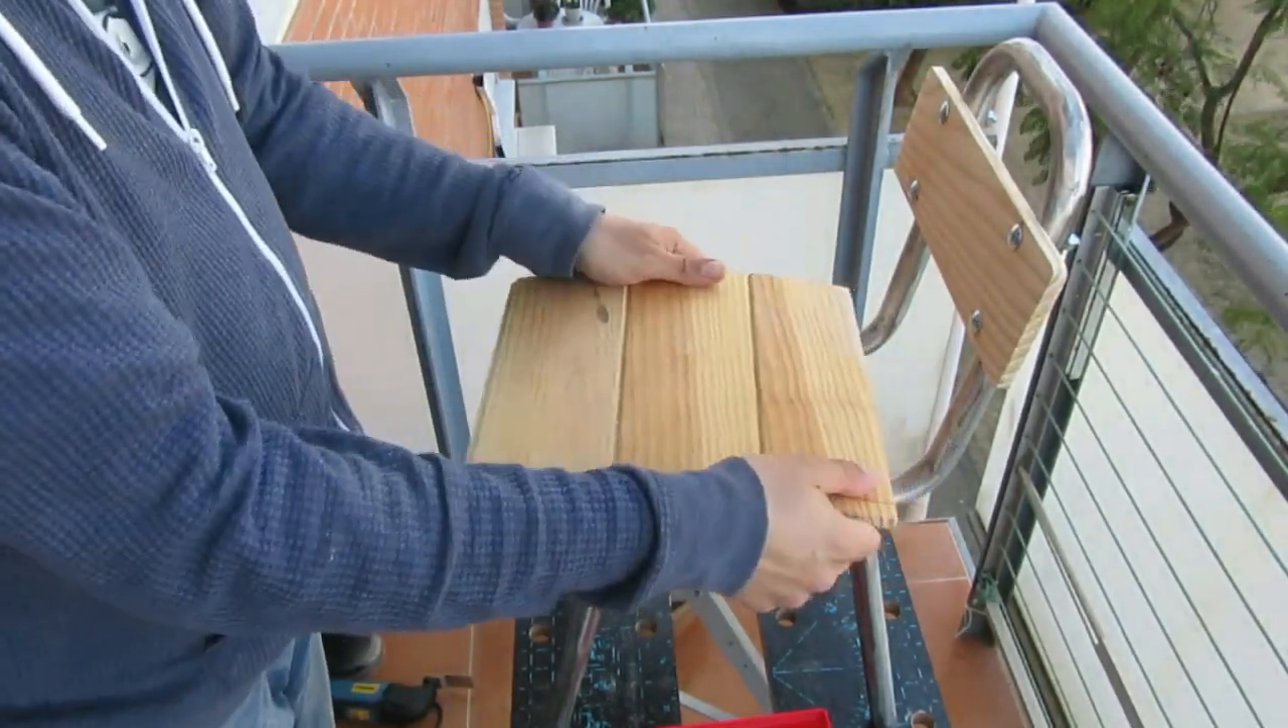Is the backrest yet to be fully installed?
No.